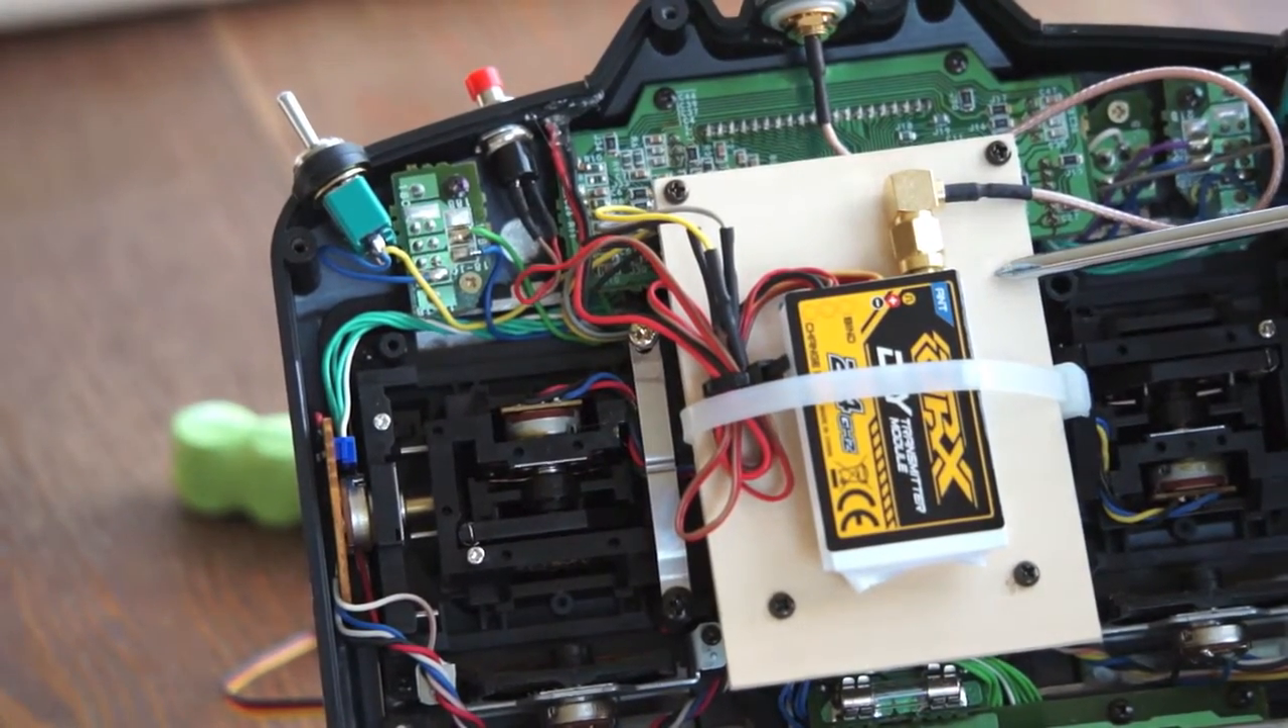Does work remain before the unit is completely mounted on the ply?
No.